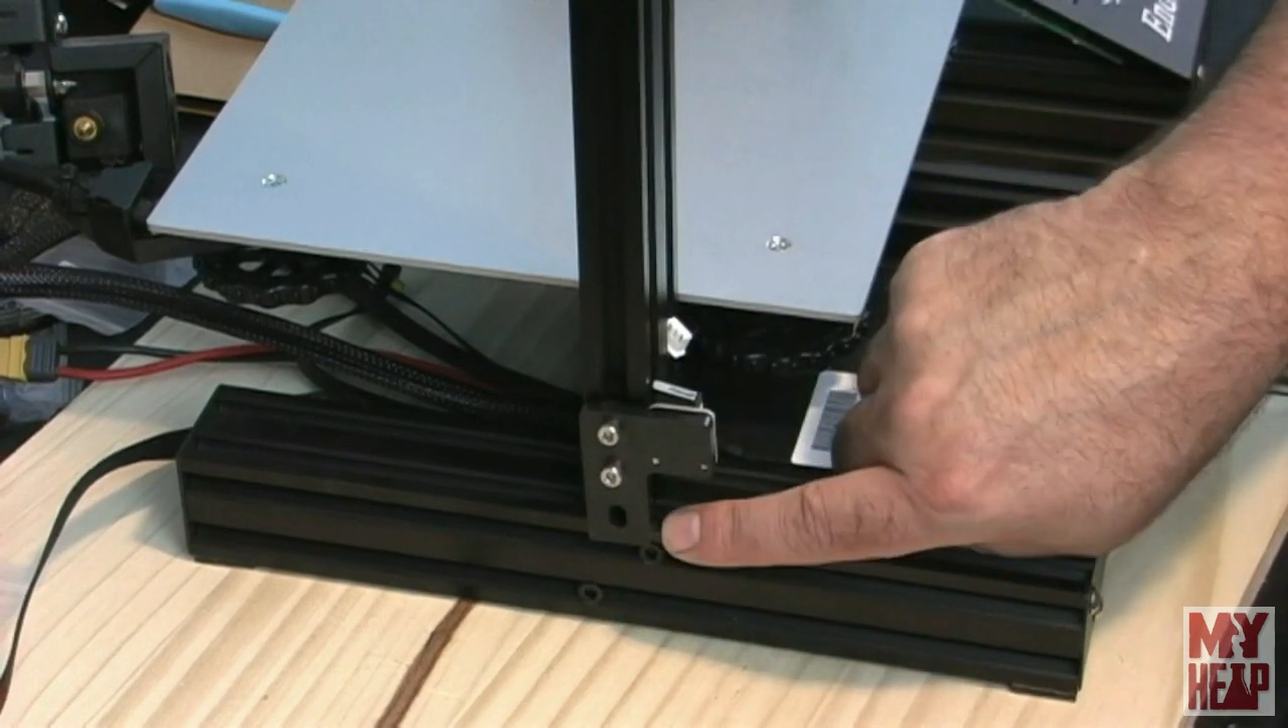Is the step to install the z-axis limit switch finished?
Yes.